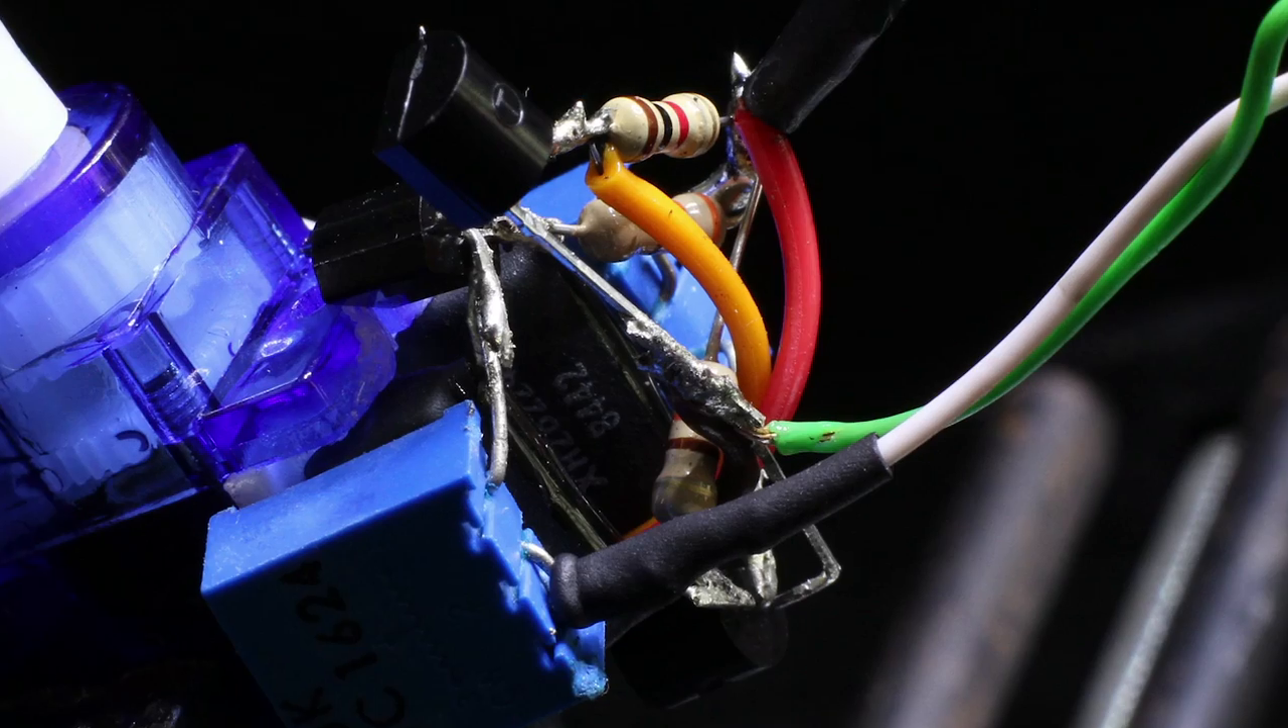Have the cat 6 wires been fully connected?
Yes.